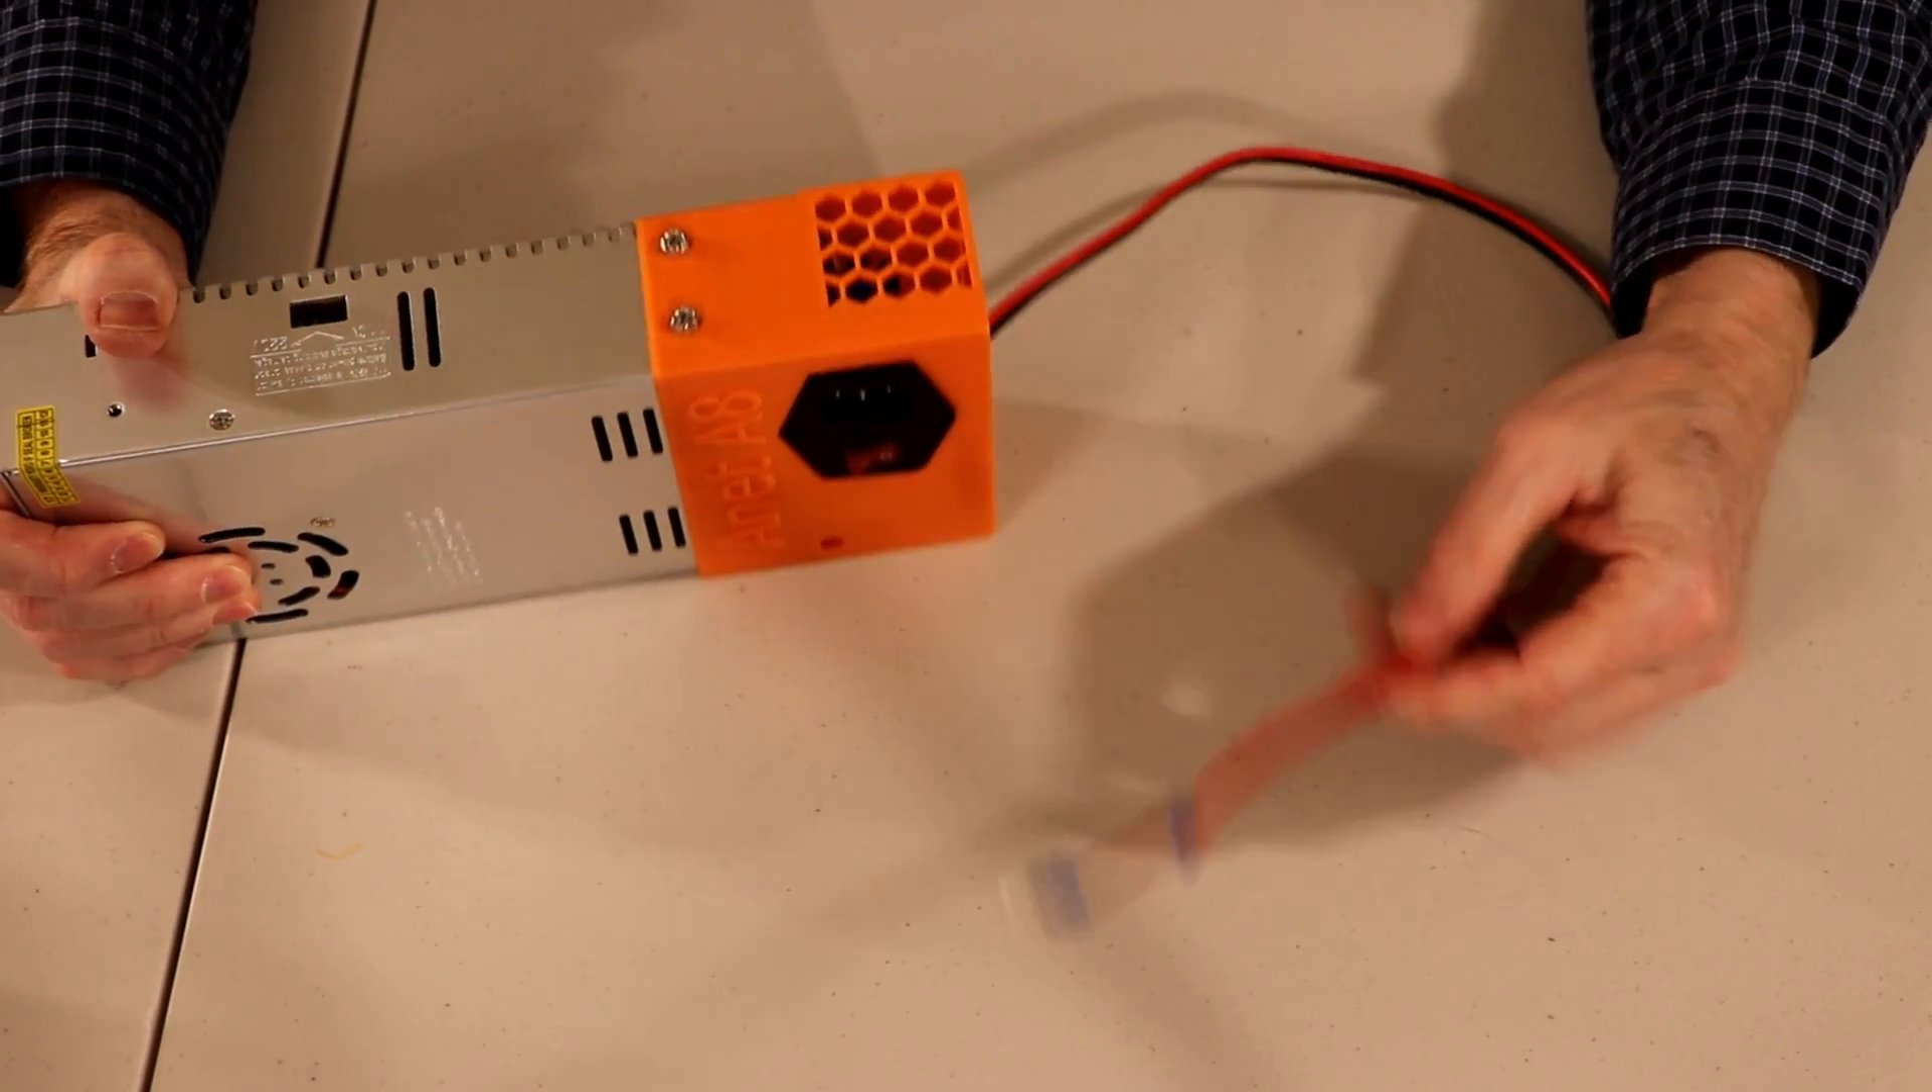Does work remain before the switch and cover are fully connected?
No.